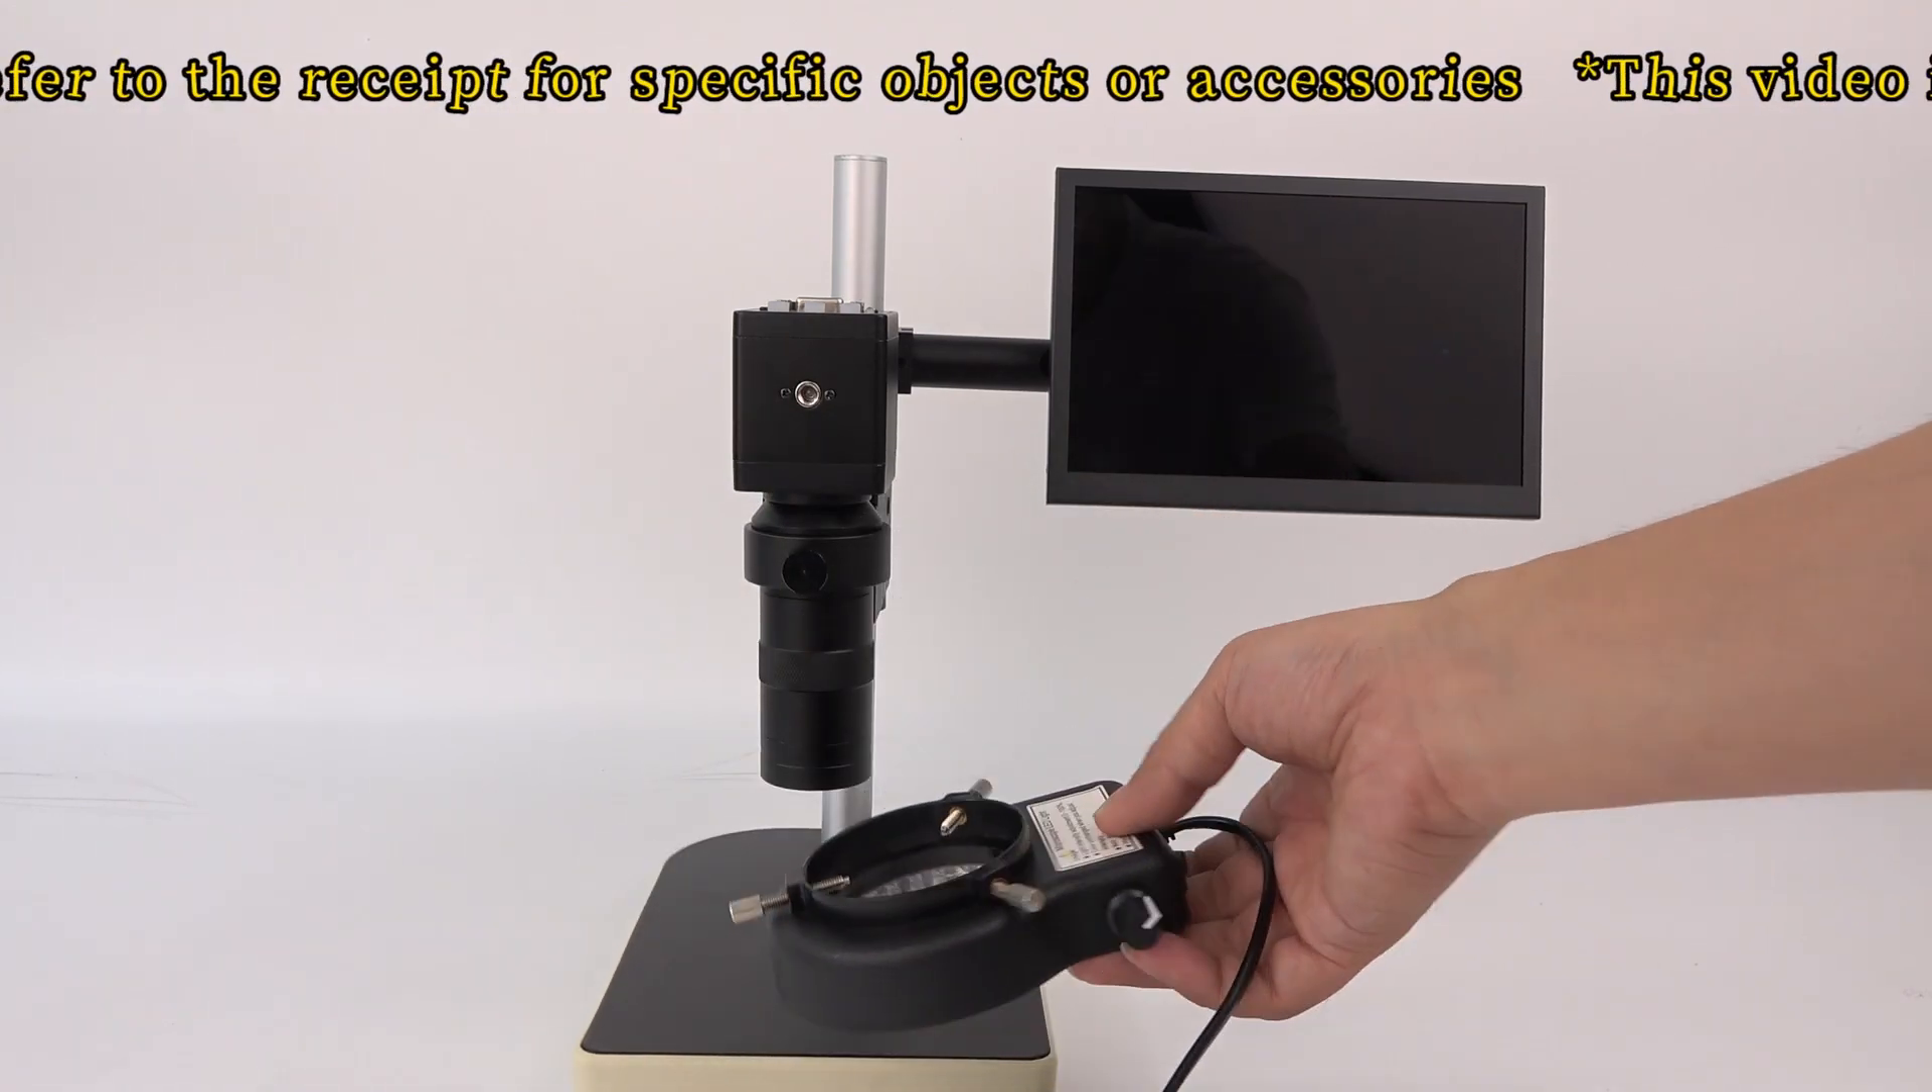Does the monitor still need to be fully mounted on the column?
No.